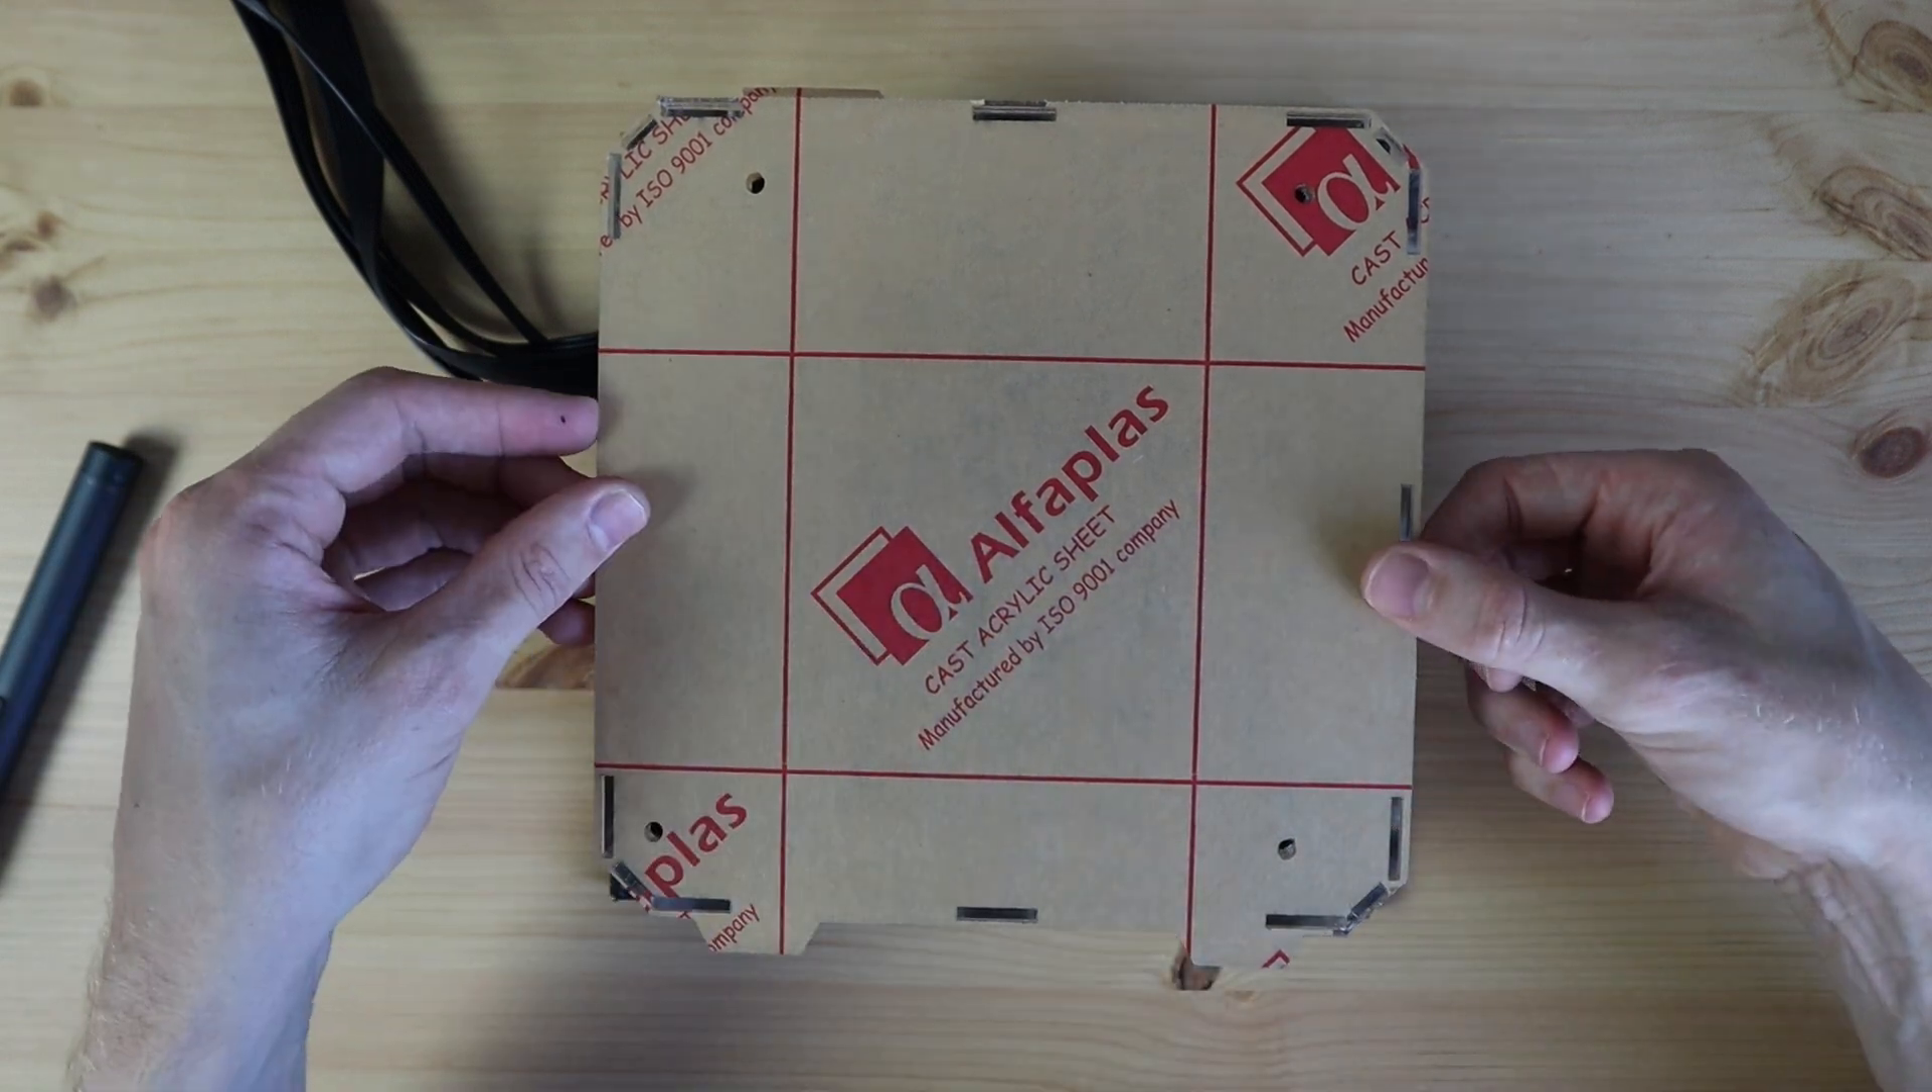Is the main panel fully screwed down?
No.